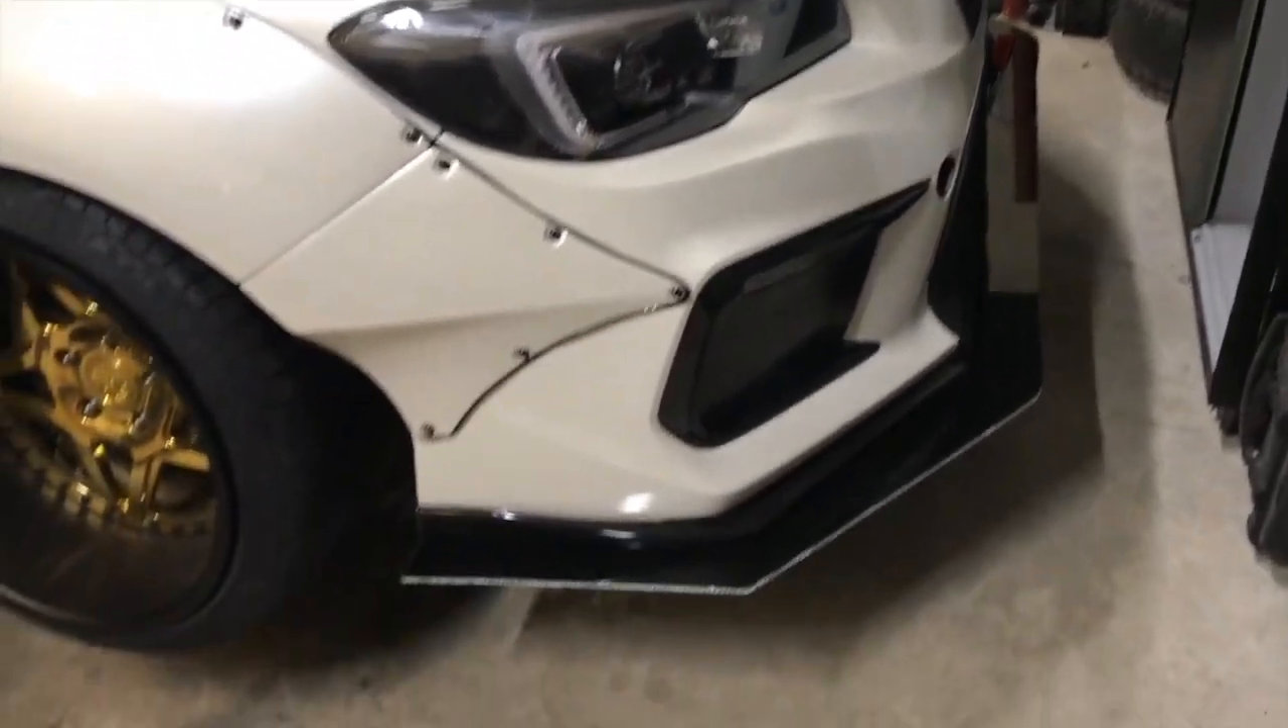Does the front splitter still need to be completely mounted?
No.